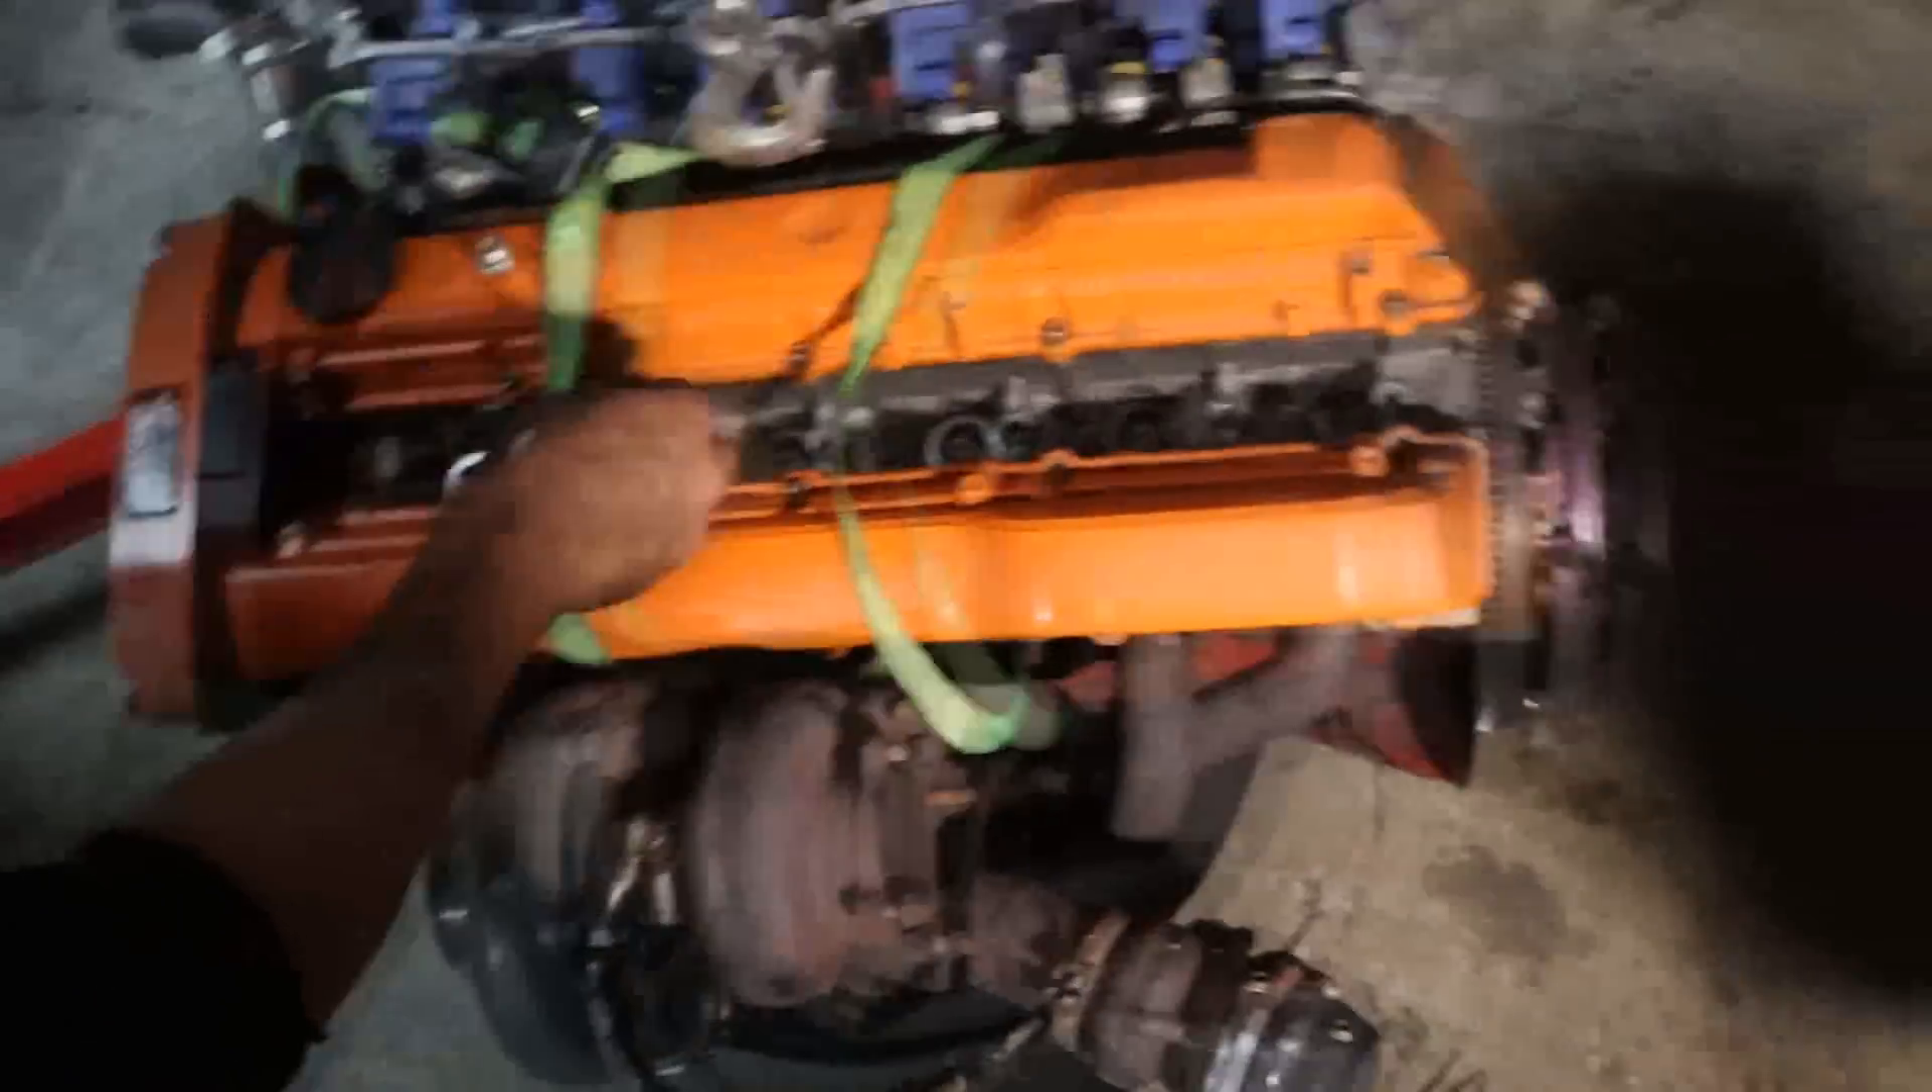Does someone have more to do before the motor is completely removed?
No.